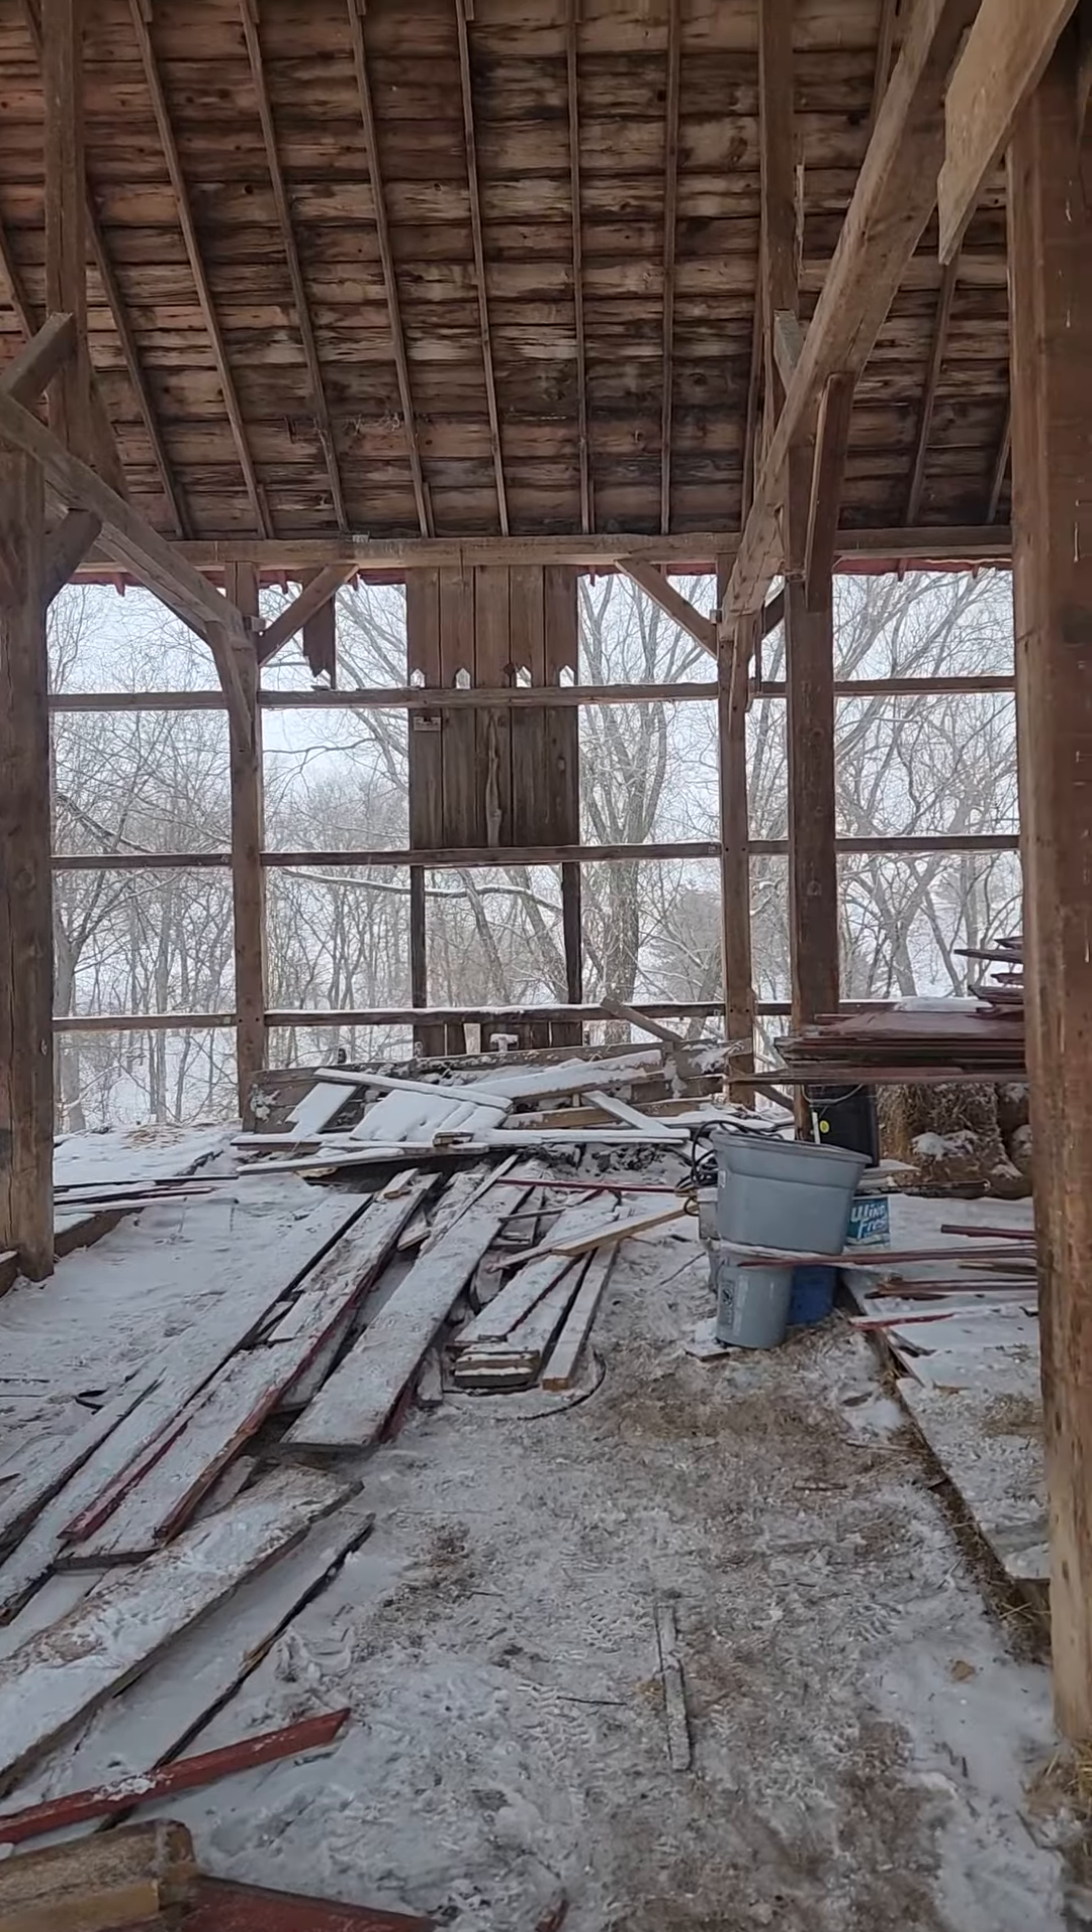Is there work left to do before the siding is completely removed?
Yes.